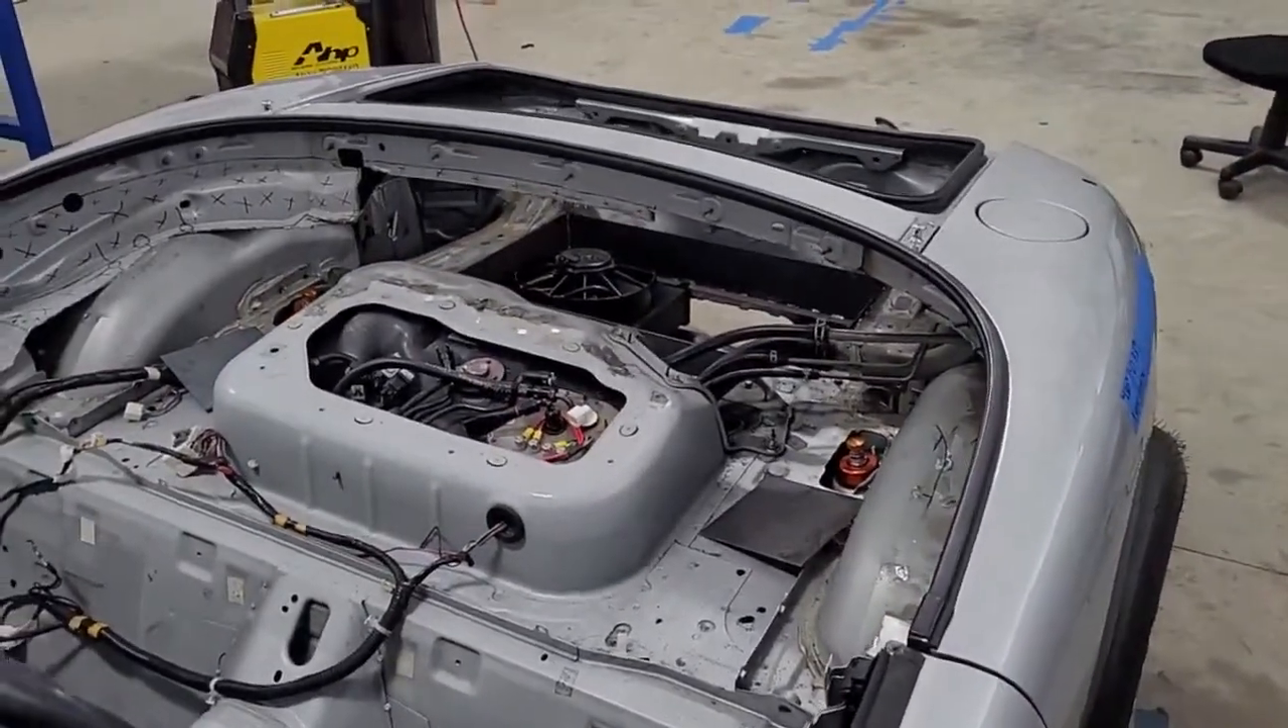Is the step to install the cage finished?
No.